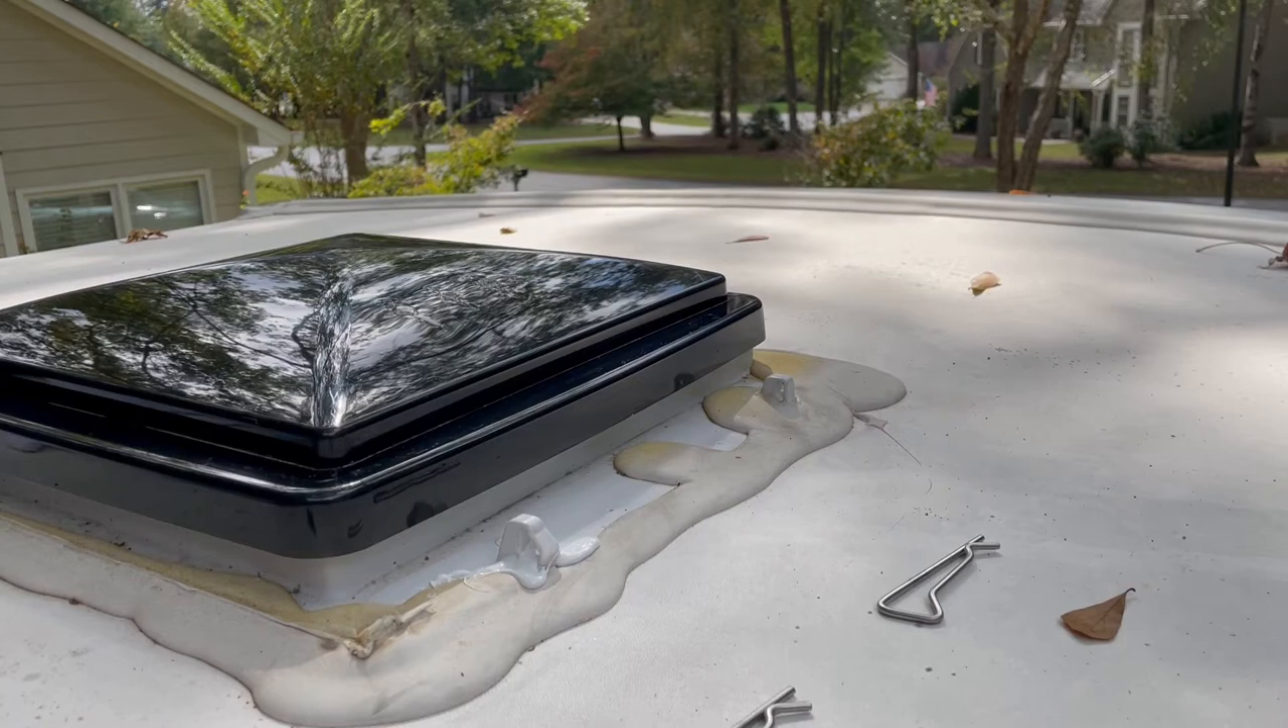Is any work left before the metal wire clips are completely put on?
Yes.